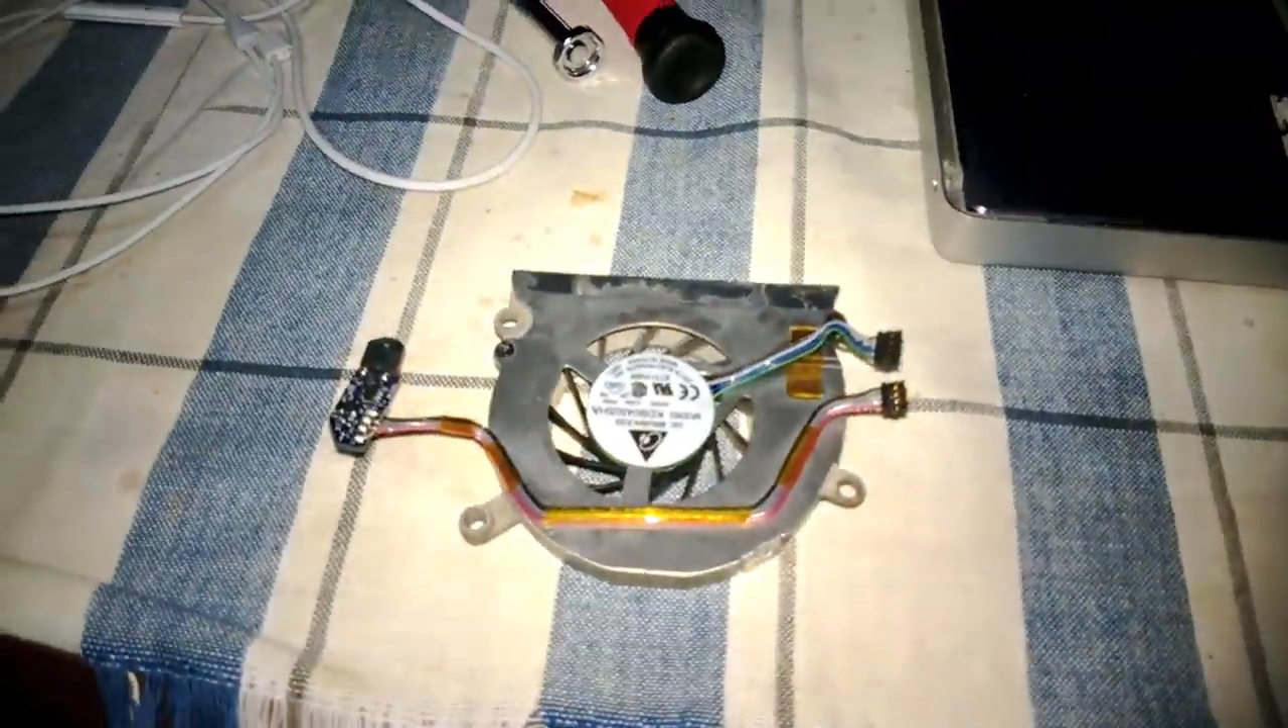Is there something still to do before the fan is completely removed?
No.